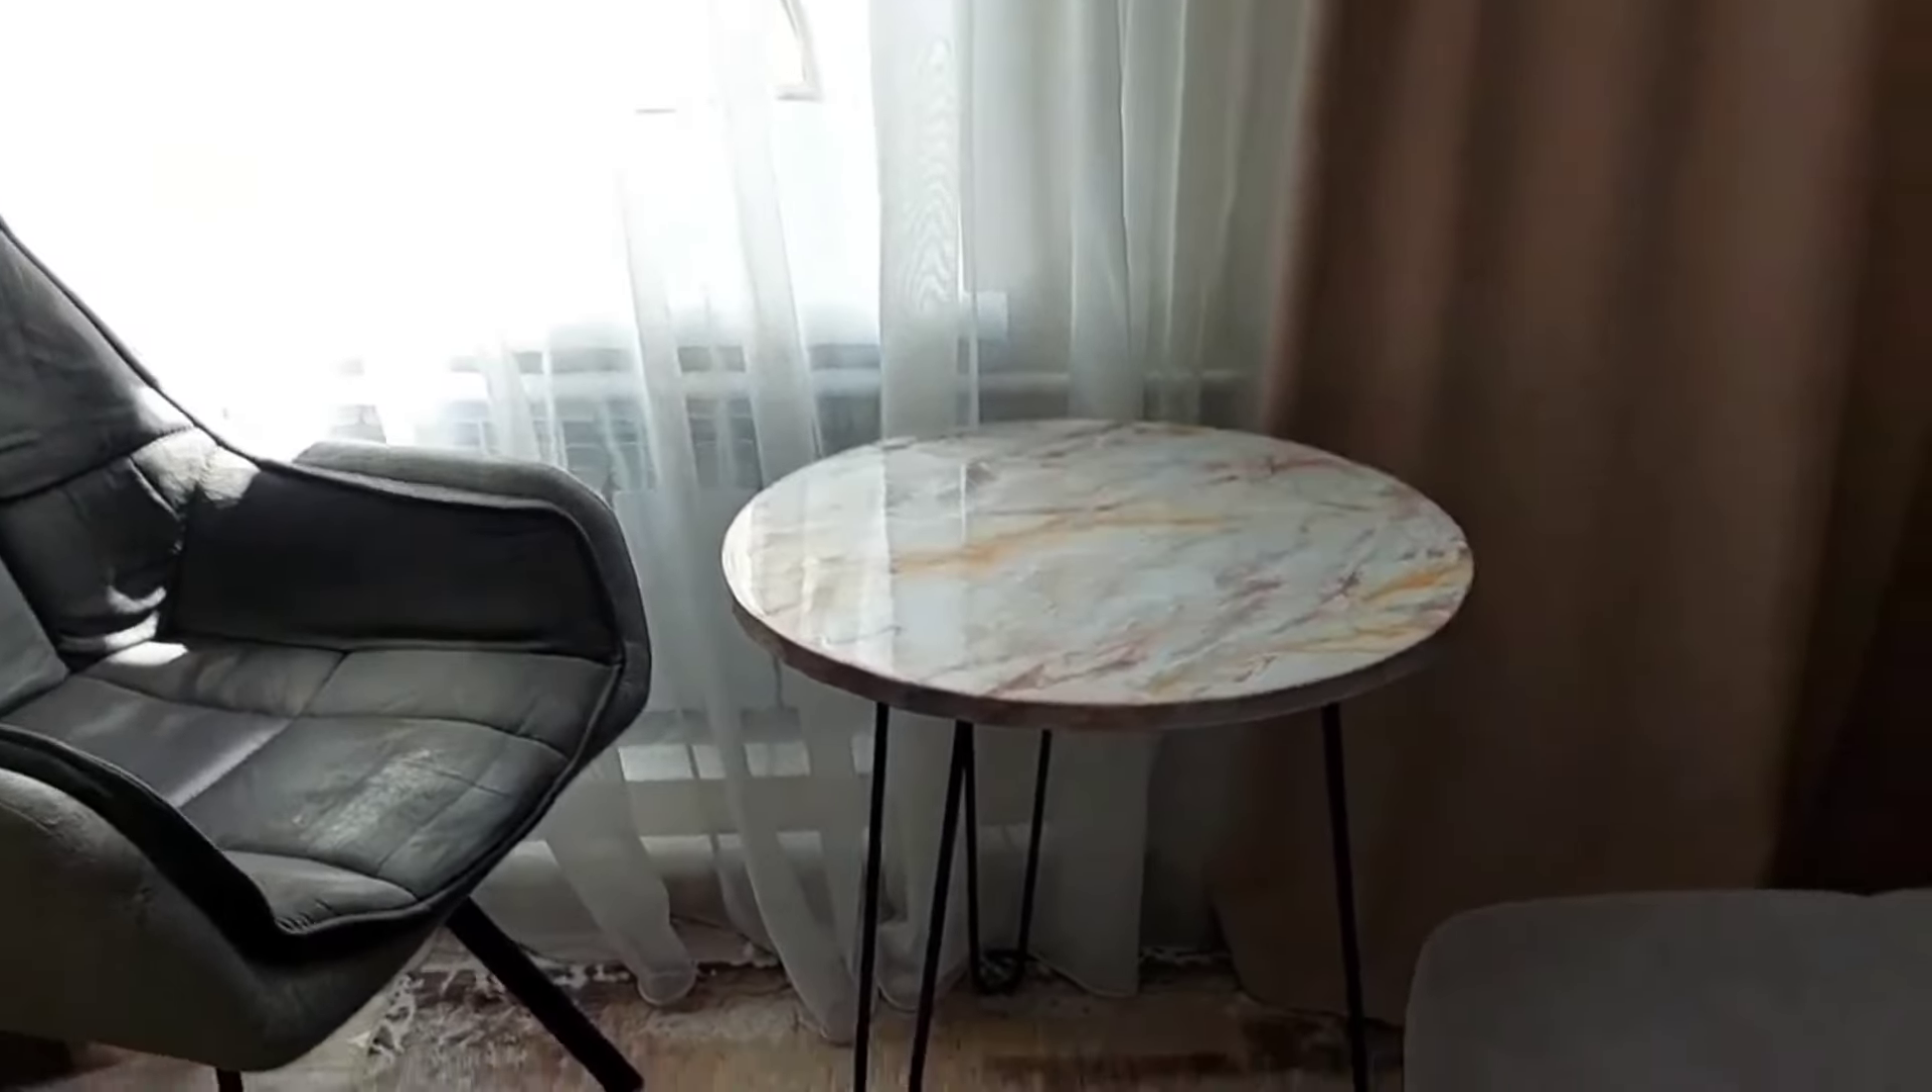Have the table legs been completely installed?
Yes.